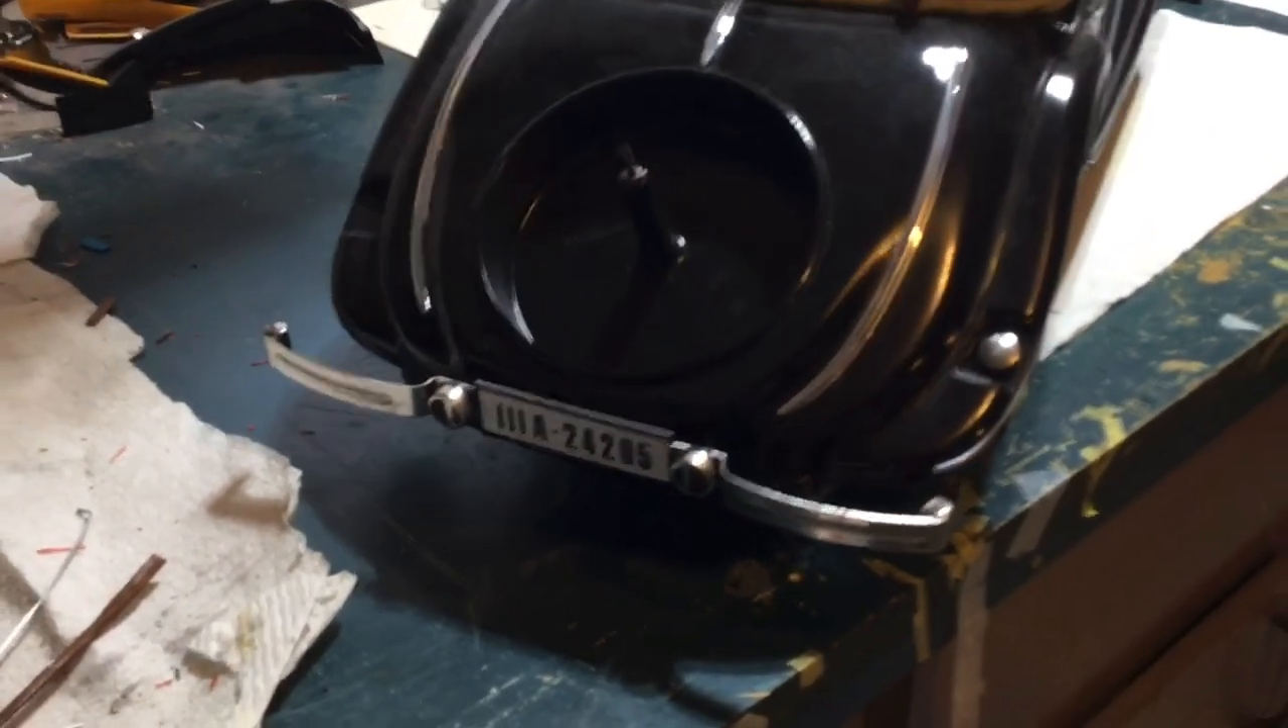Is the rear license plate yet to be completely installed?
No.